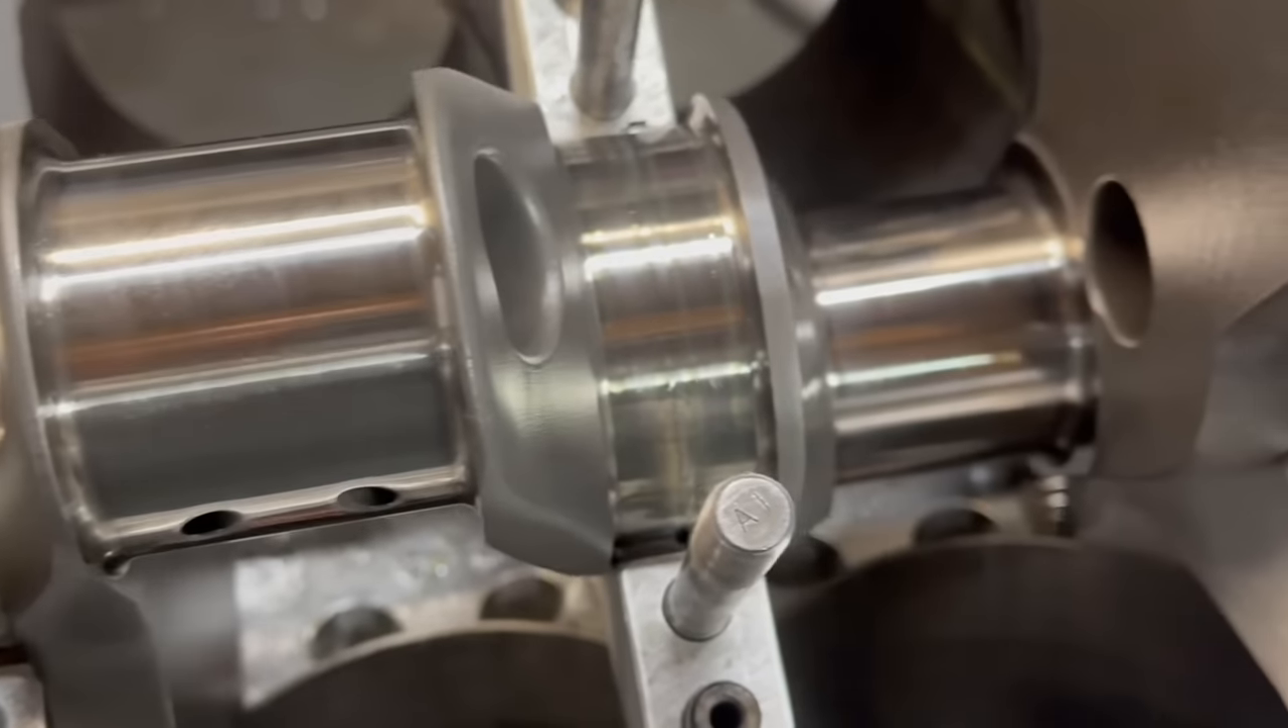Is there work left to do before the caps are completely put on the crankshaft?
Yes.